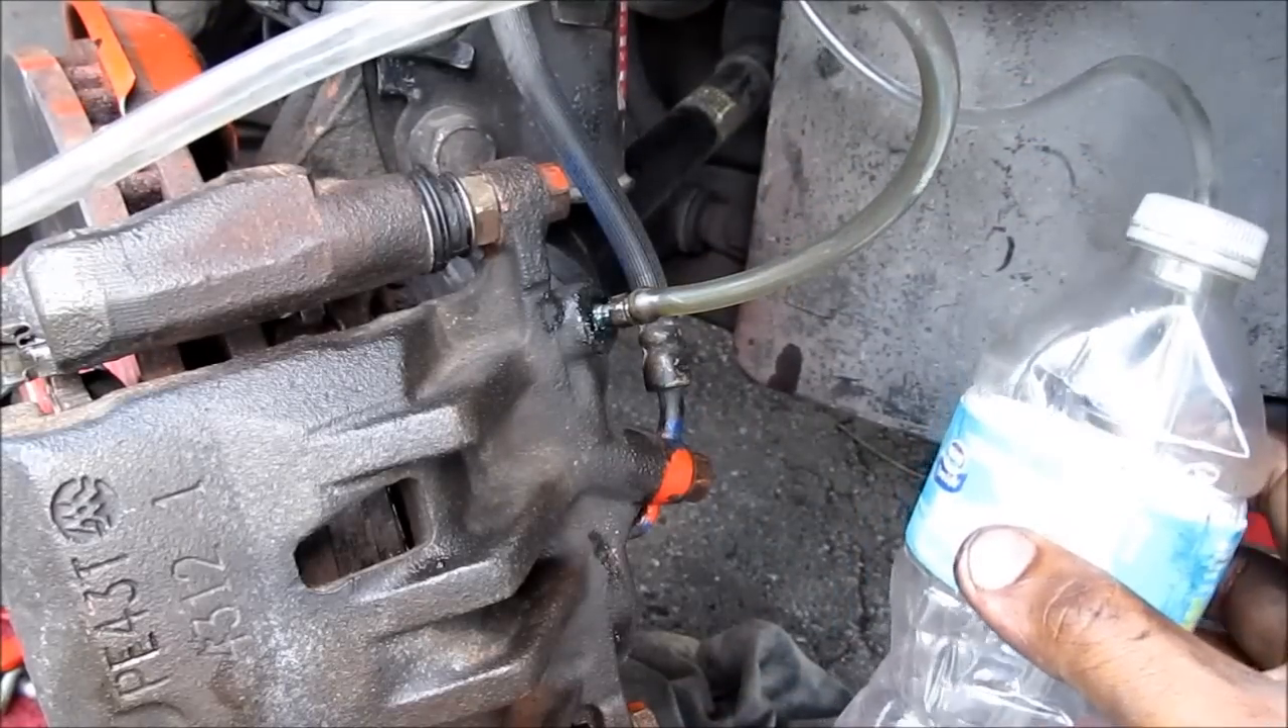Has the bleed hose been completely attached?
Yes.